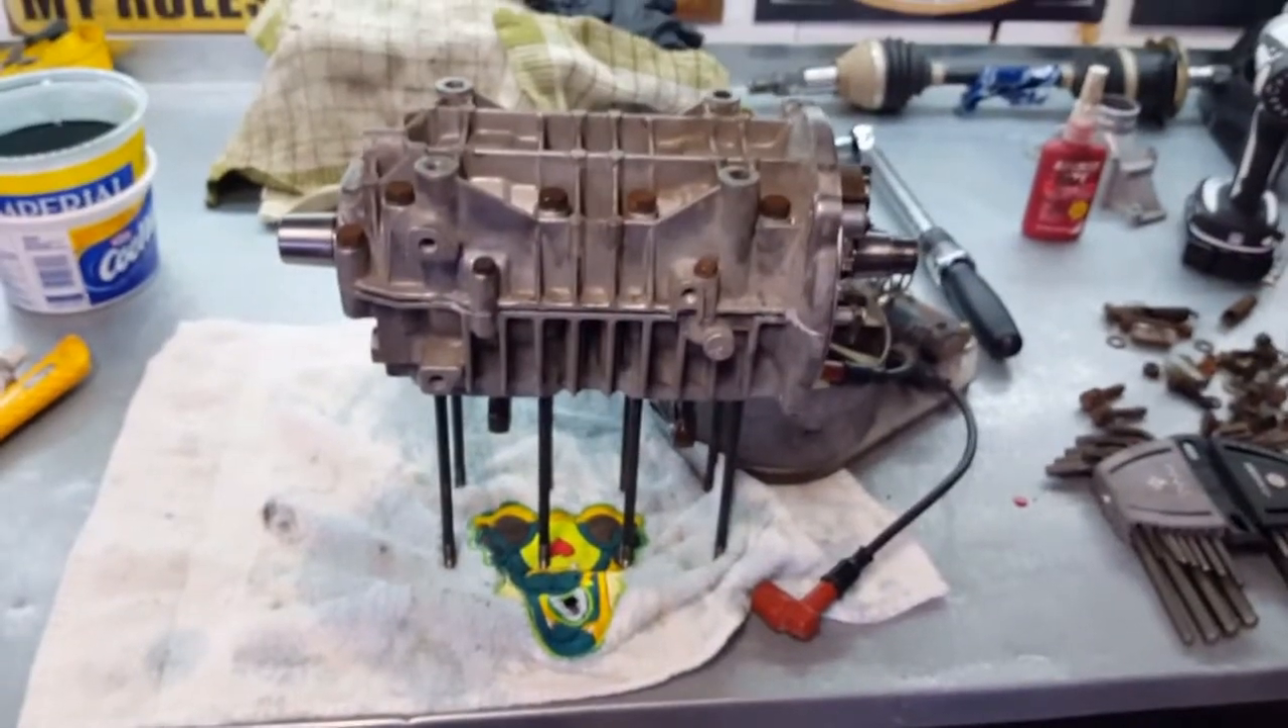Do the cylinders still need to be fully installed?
Yes.